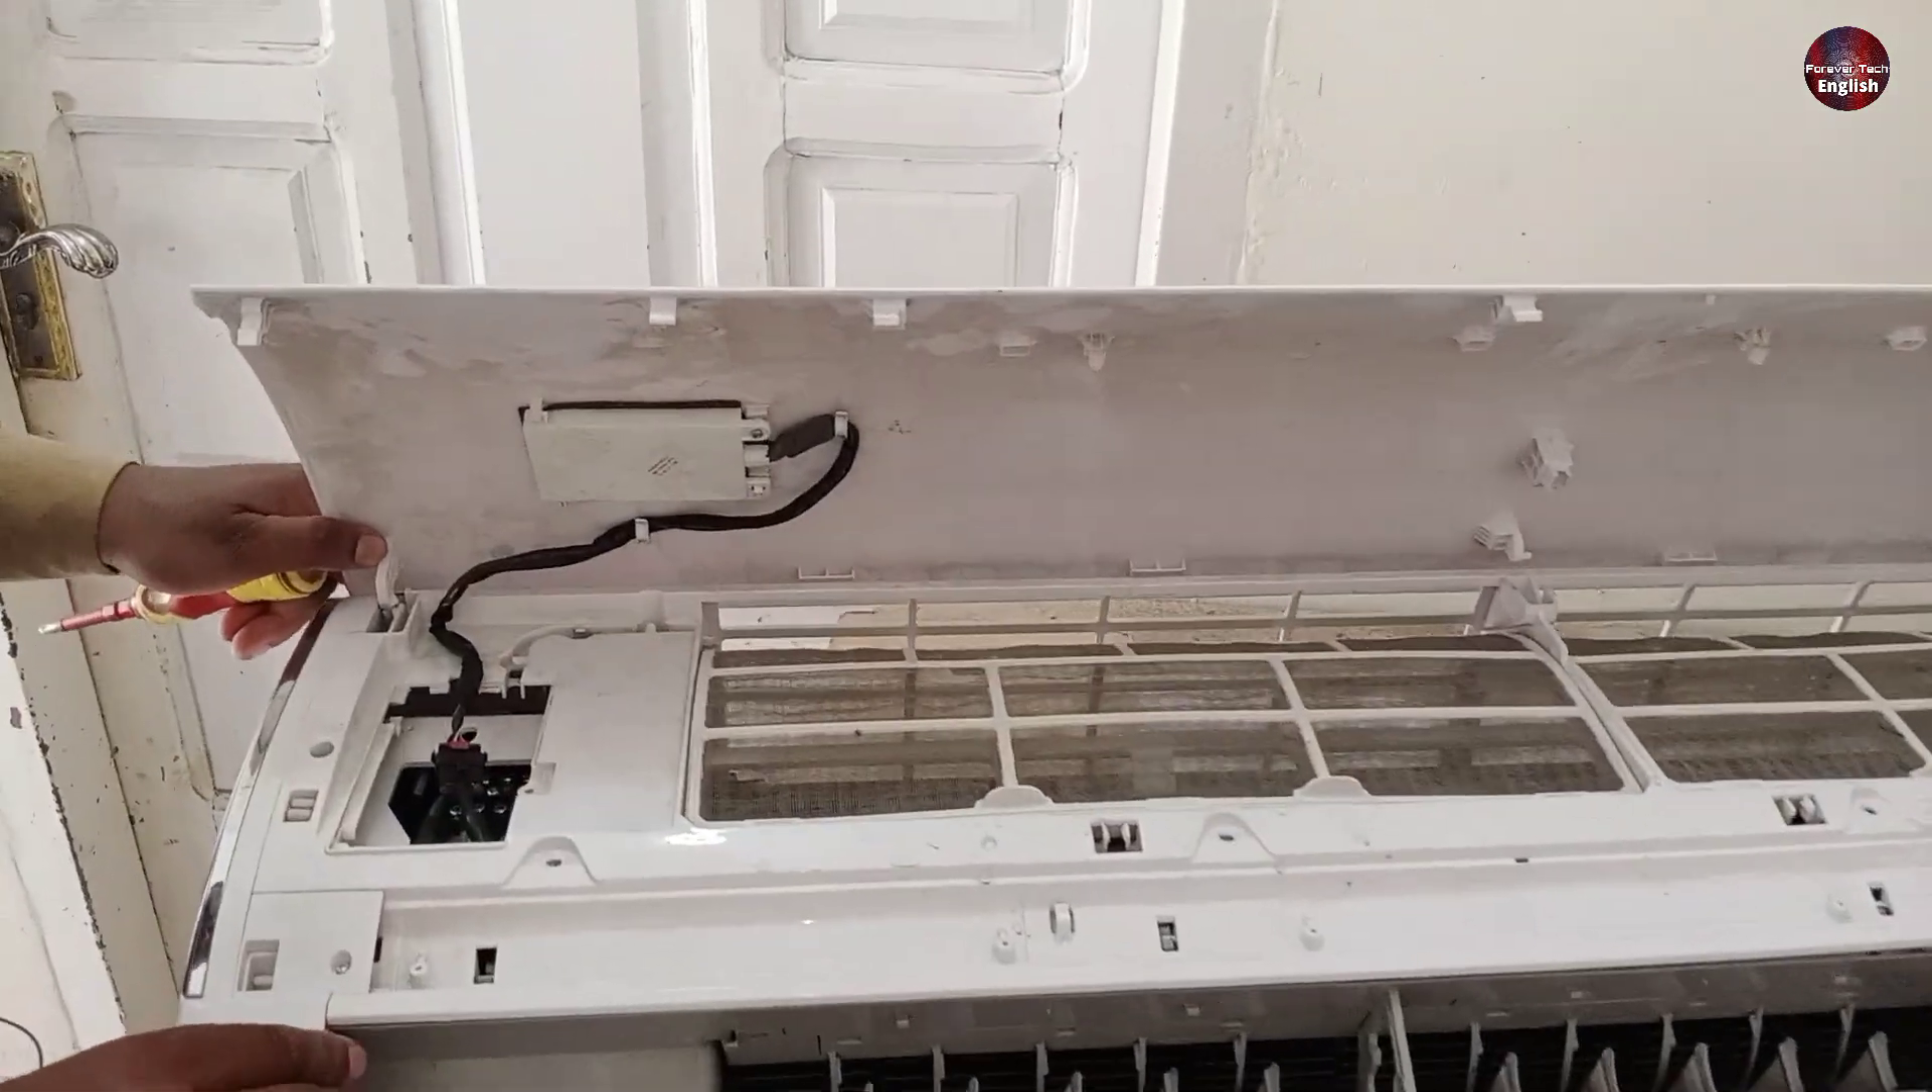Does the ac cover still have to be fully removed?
Yes.